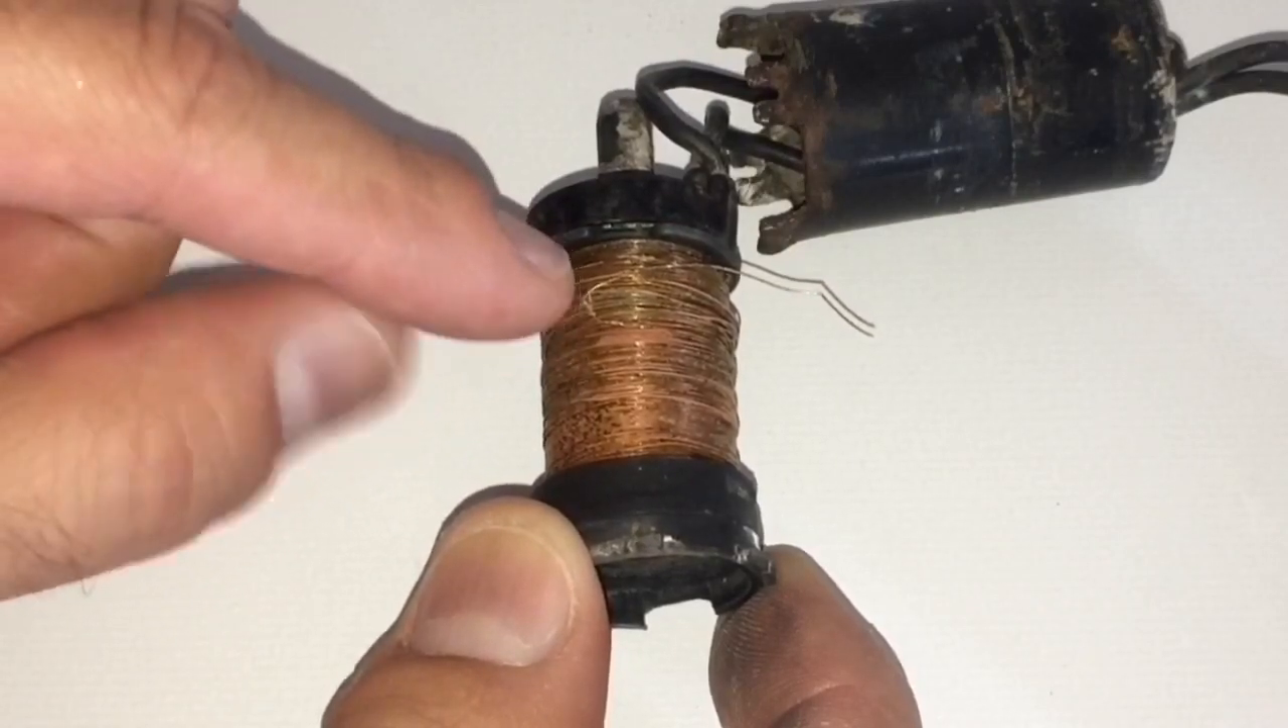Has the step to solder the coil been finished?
No.